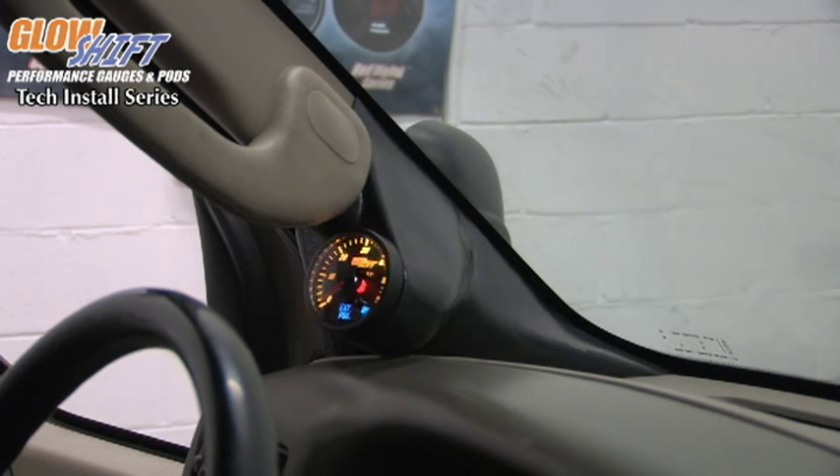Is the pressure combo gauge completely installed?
Yes.